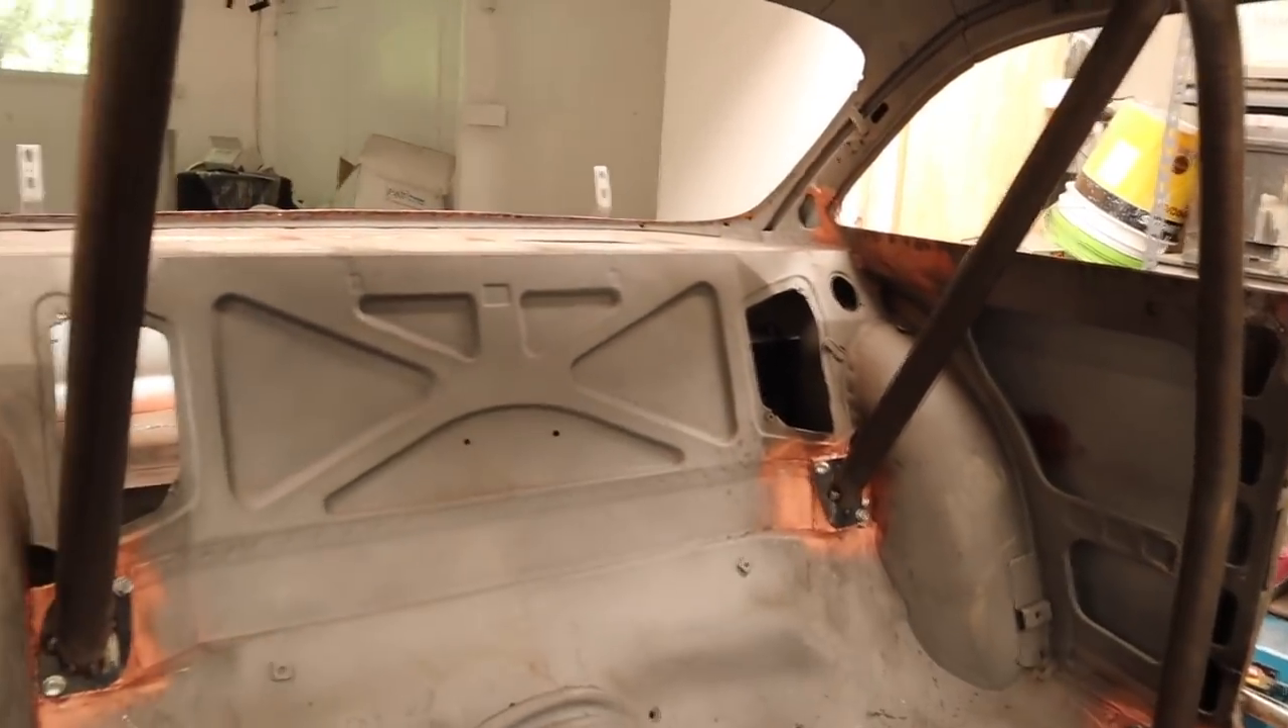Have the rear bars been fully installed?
Yes.